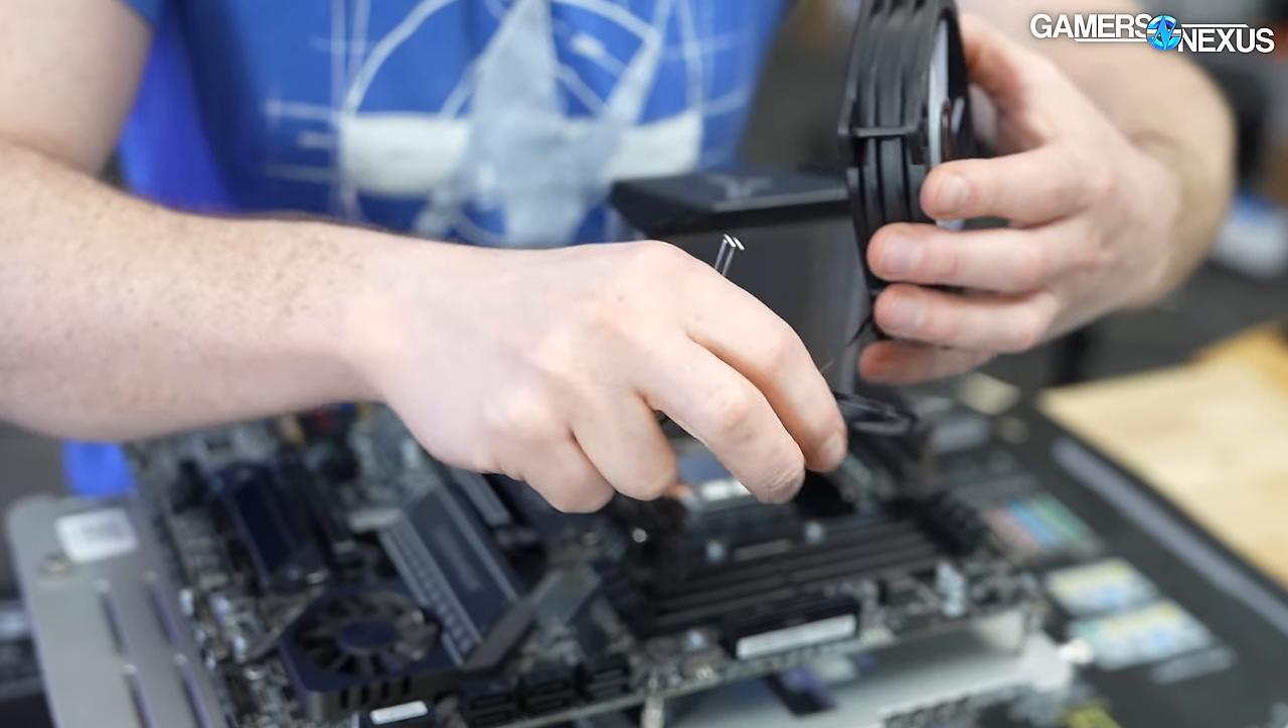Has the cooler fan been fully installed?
No.